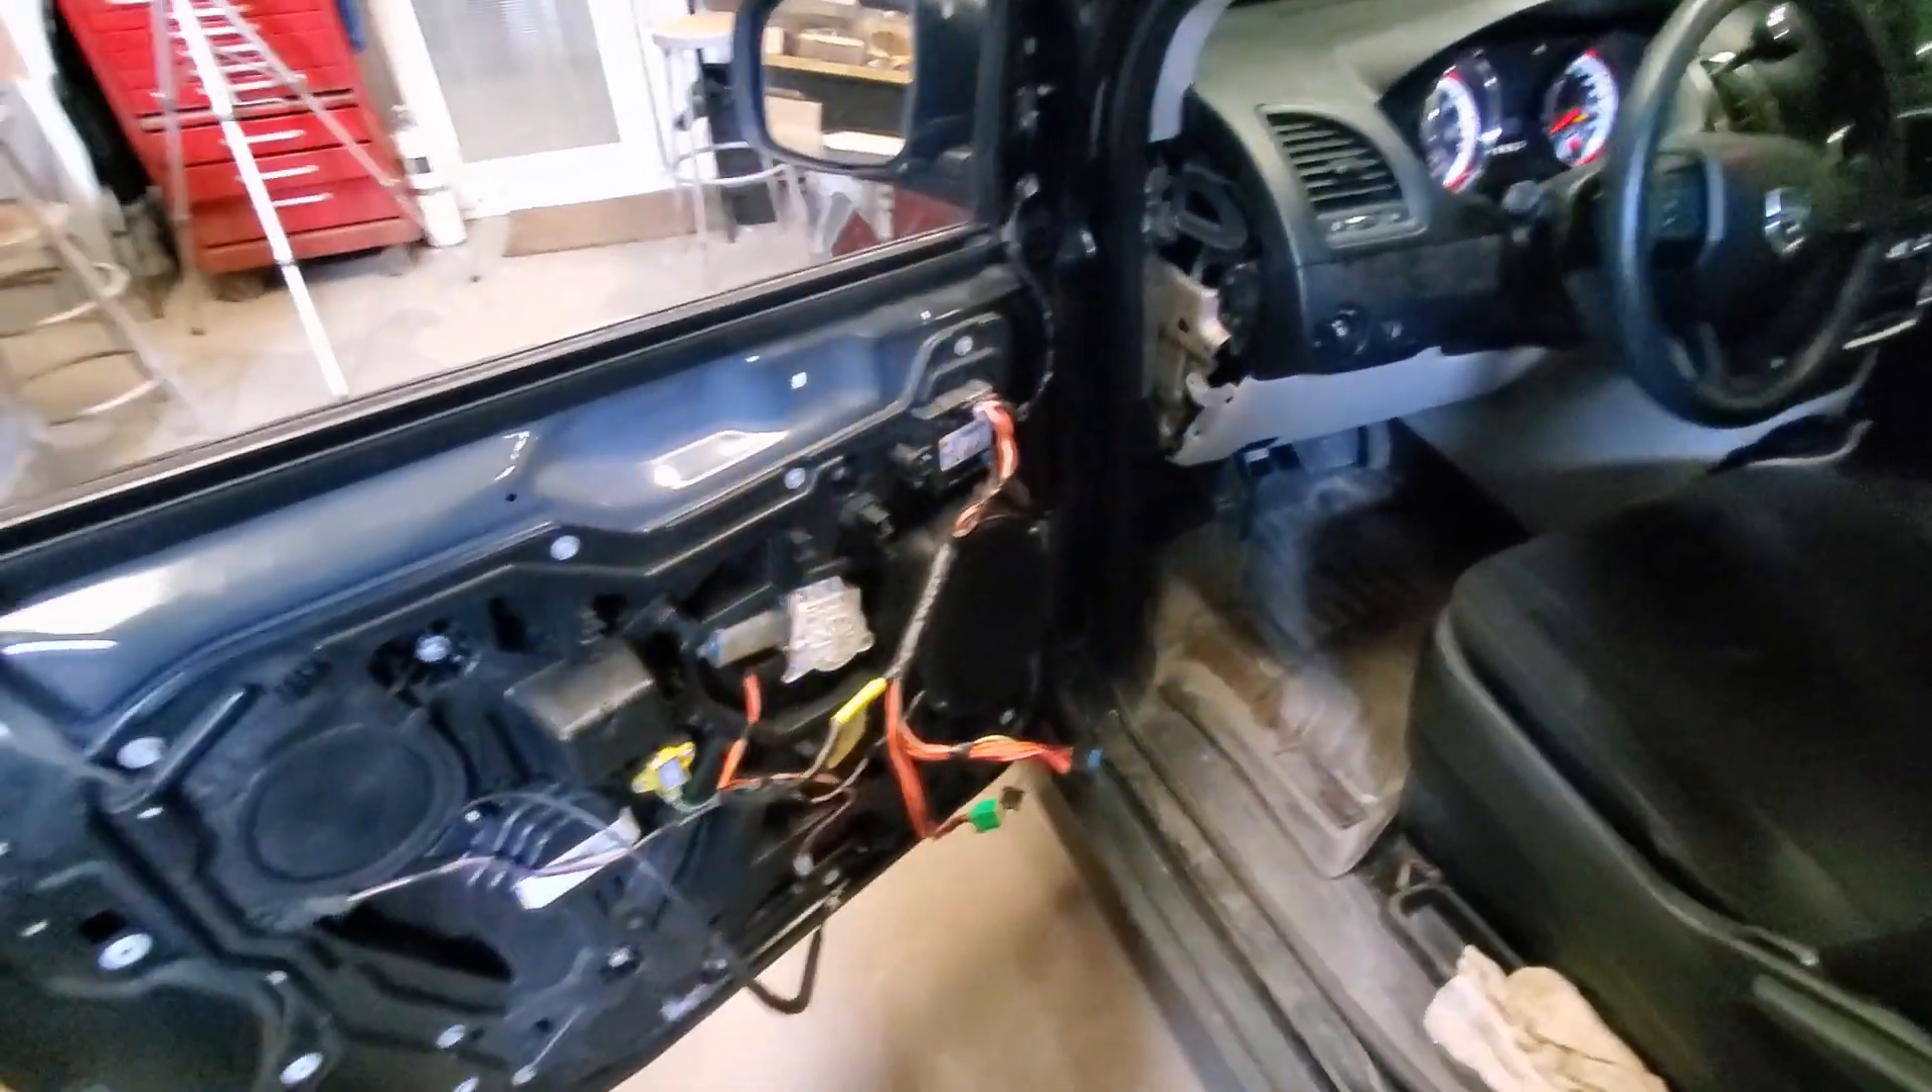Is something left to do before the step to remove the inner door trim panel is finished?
No.